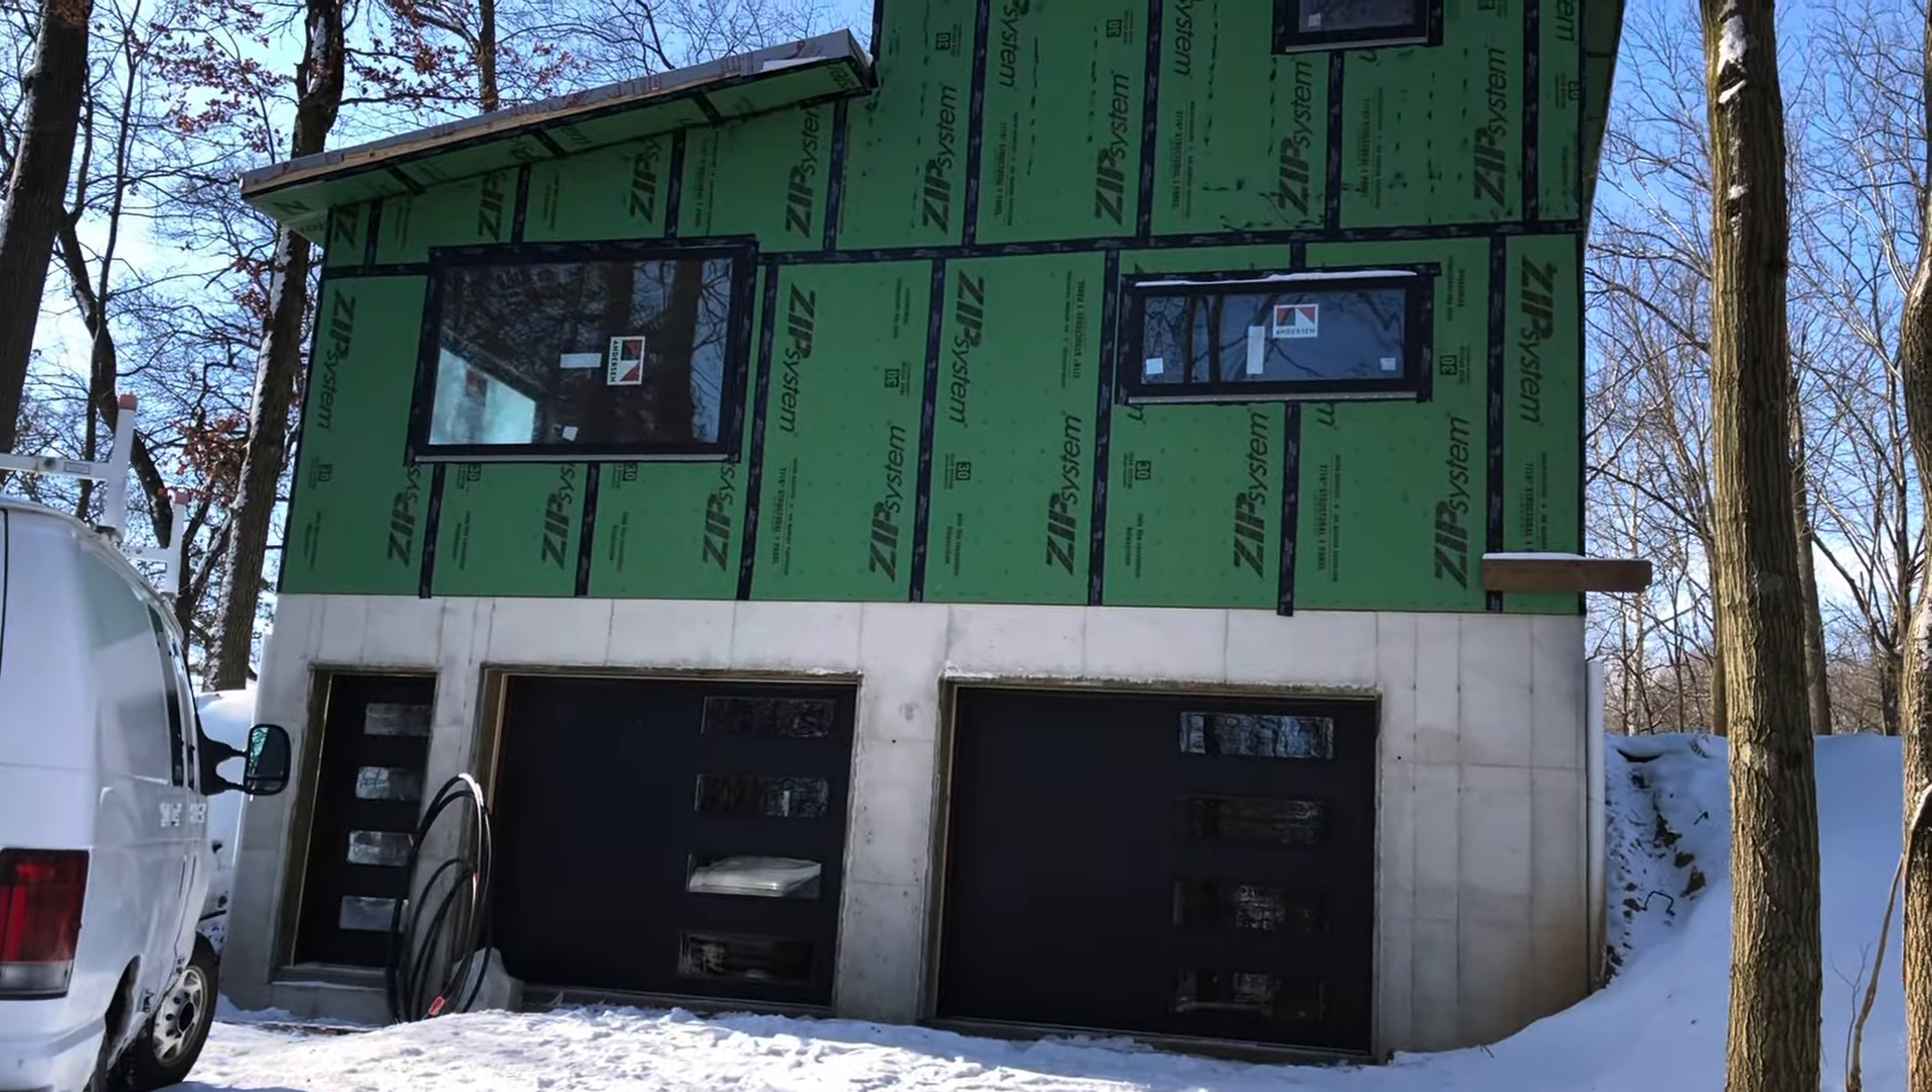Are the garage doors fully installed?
Yes.